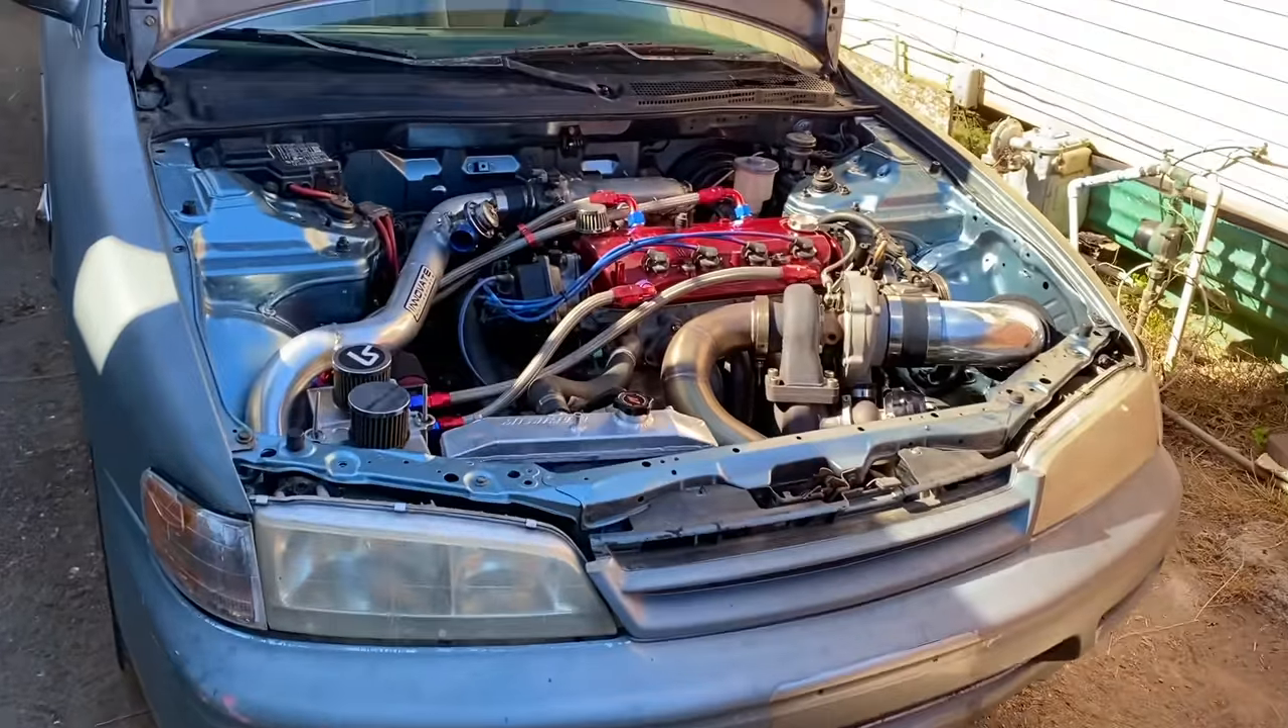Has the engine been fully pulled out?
No.